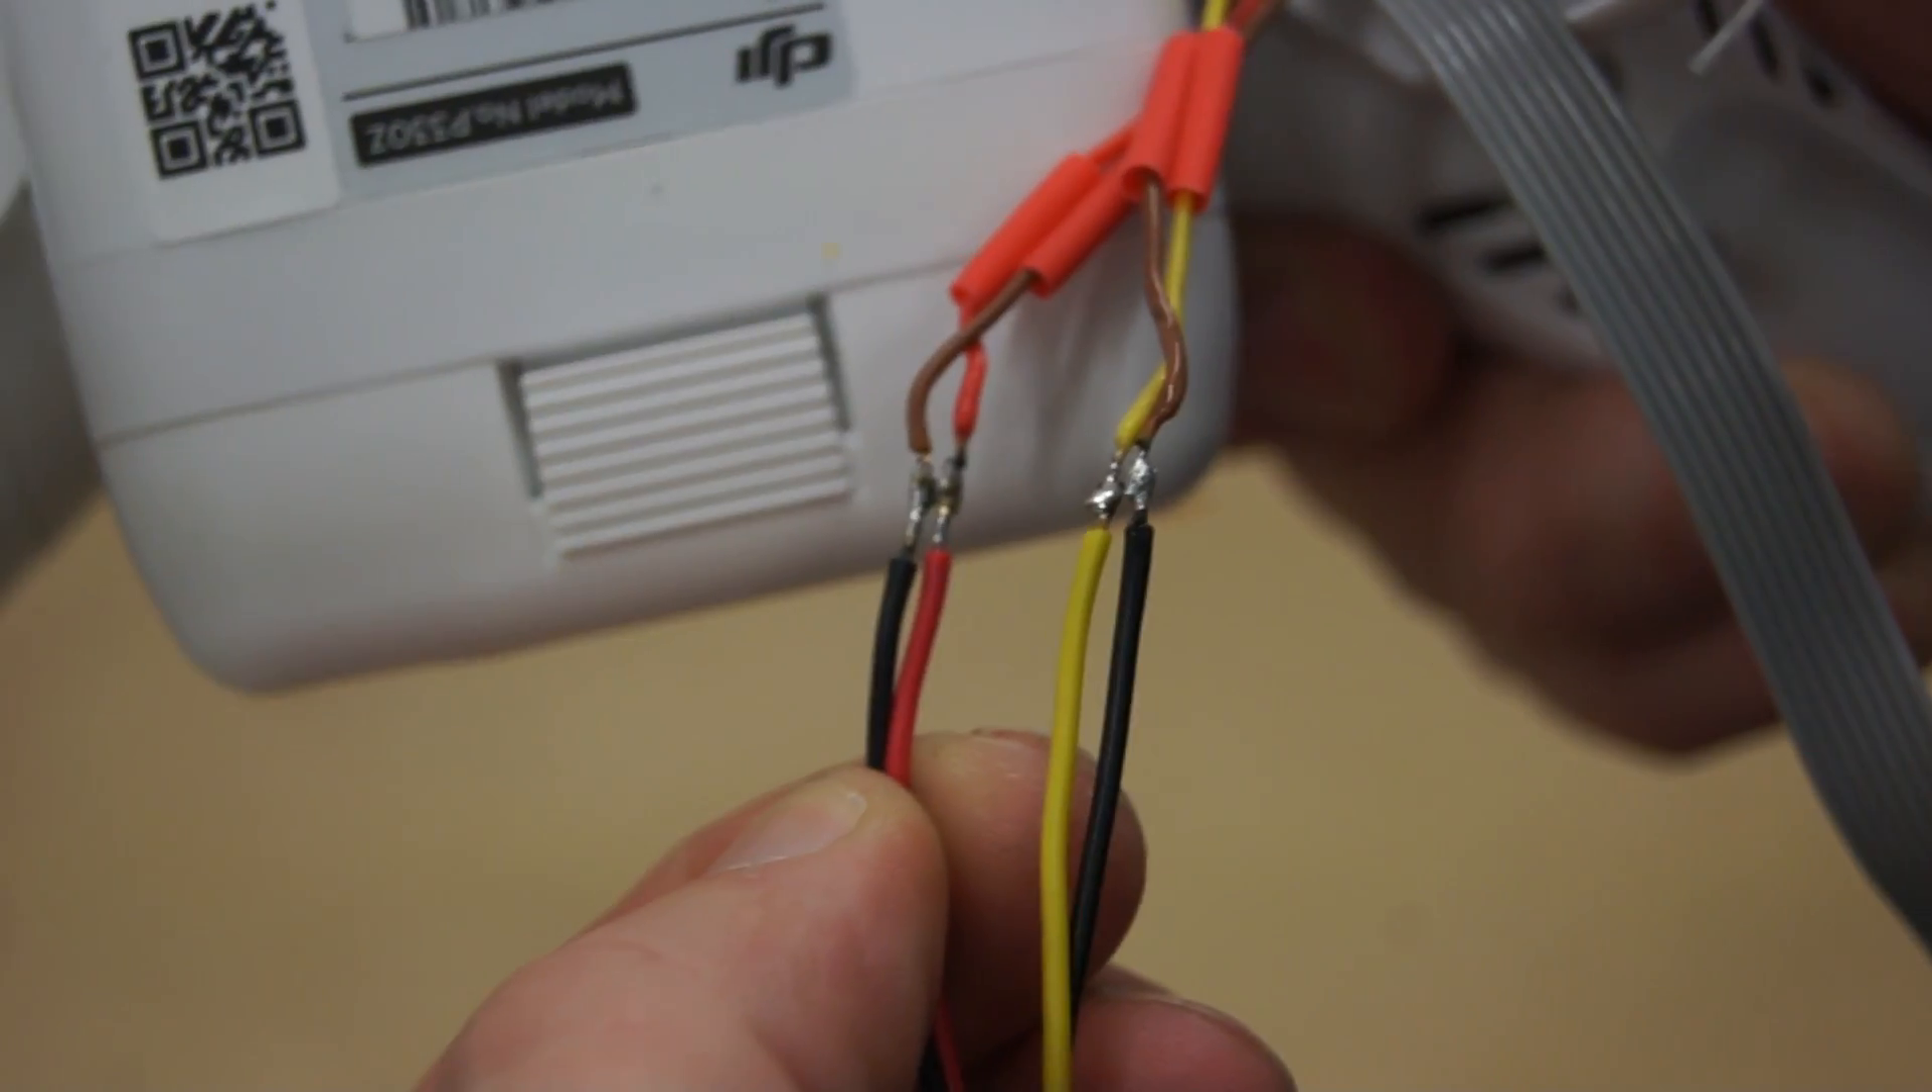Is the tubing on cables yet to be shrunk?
Yes.